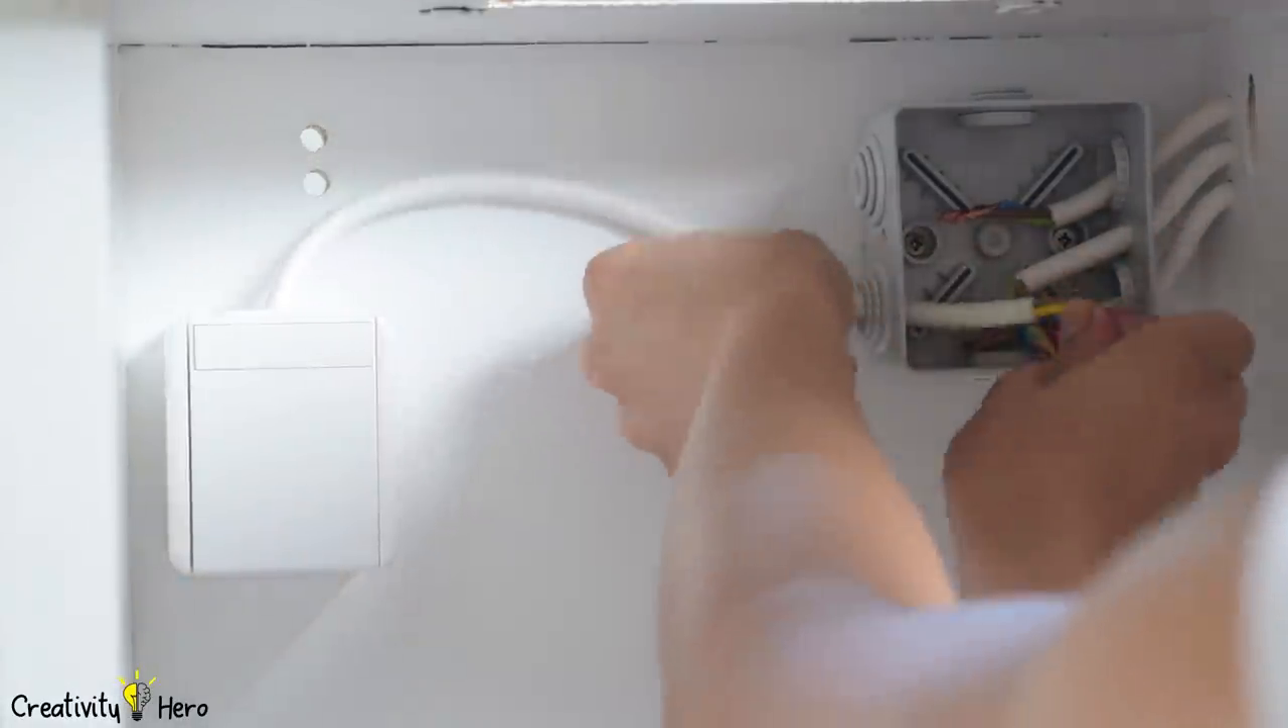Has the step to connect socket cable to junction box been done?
No.